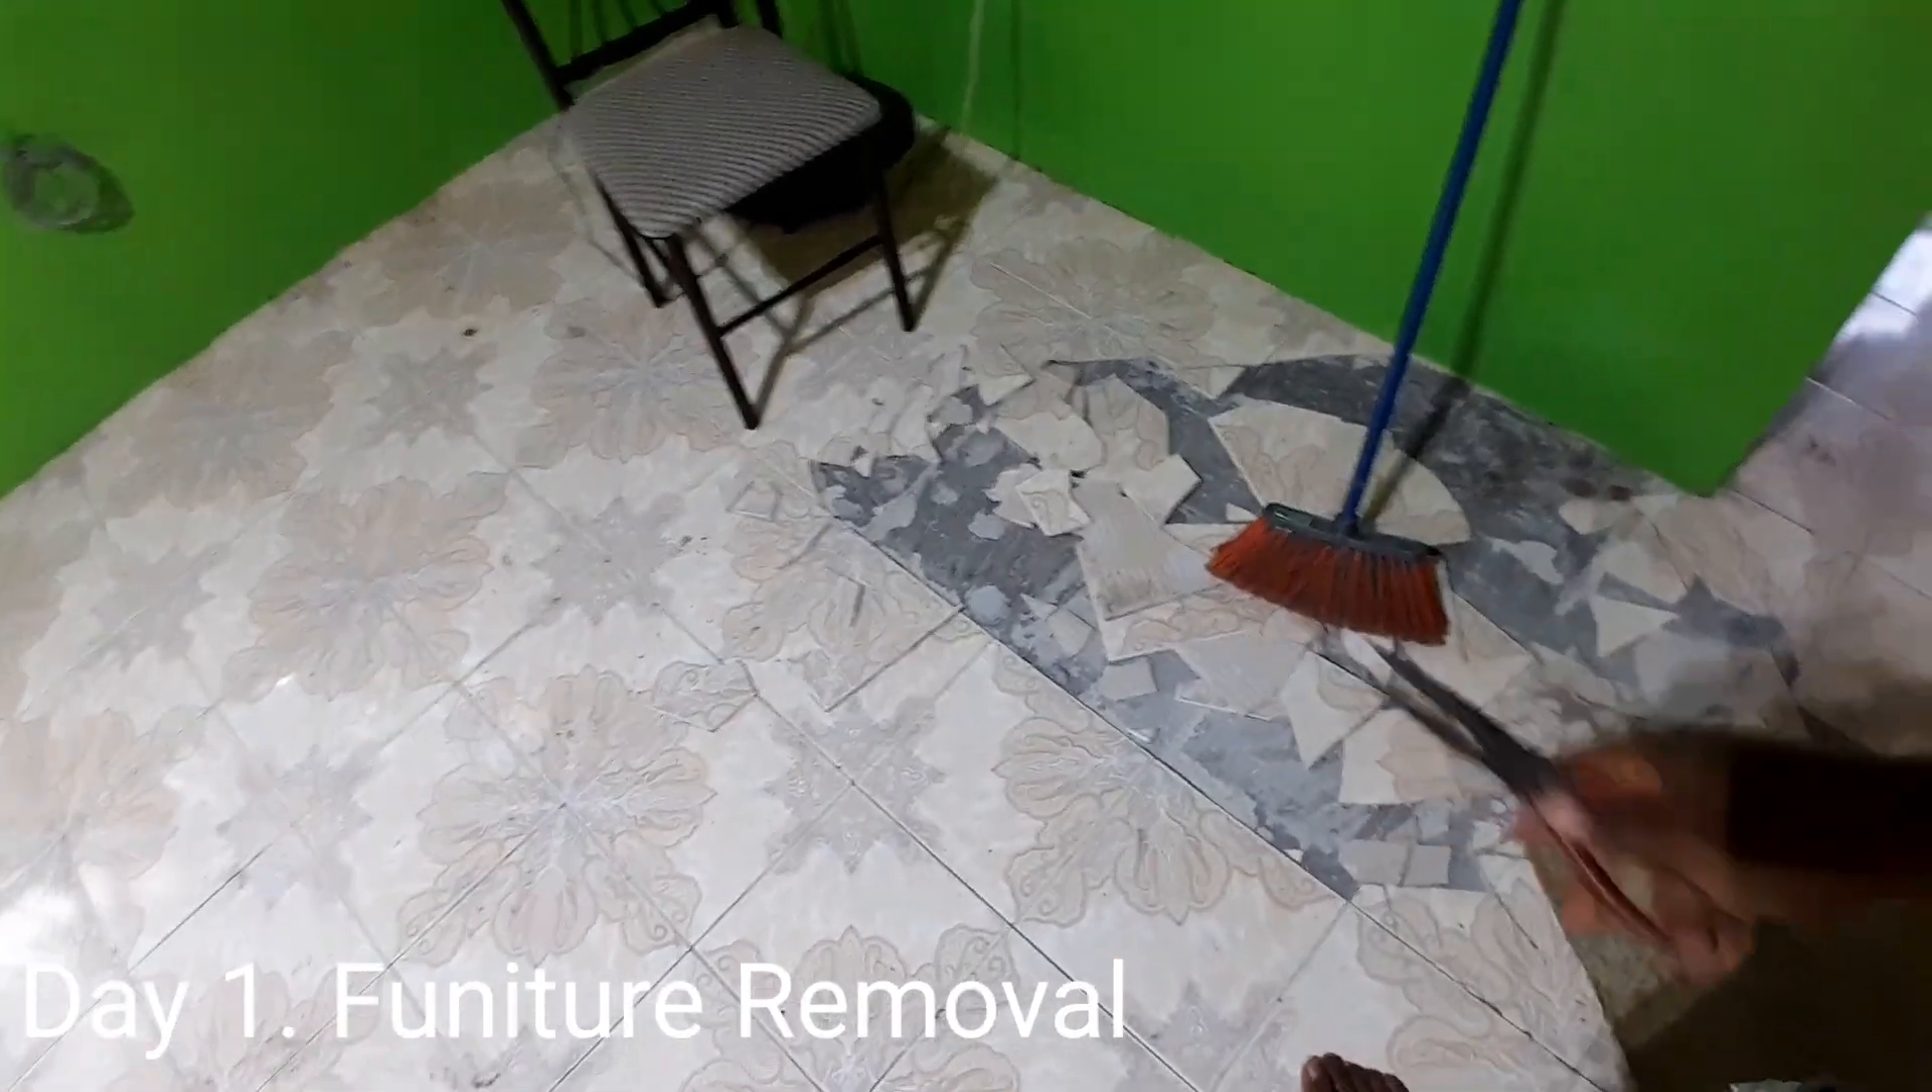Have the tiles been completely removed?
No.